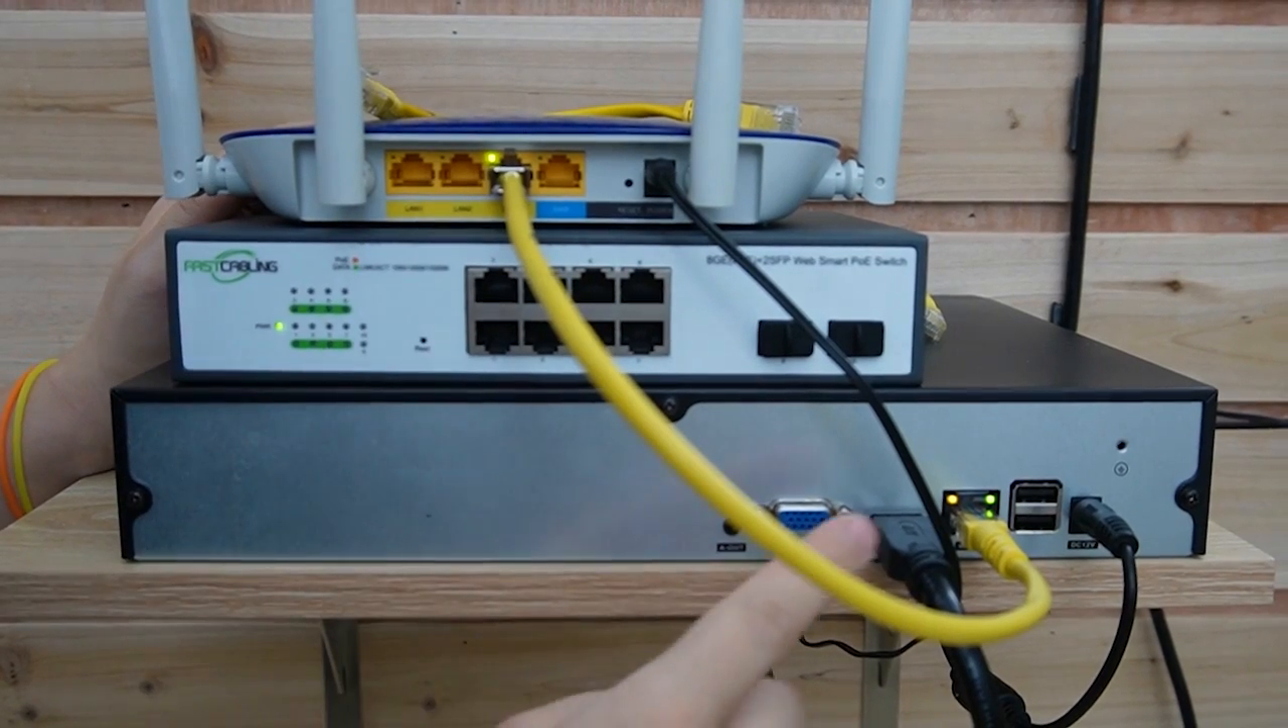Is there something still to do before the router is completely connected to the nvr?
No.